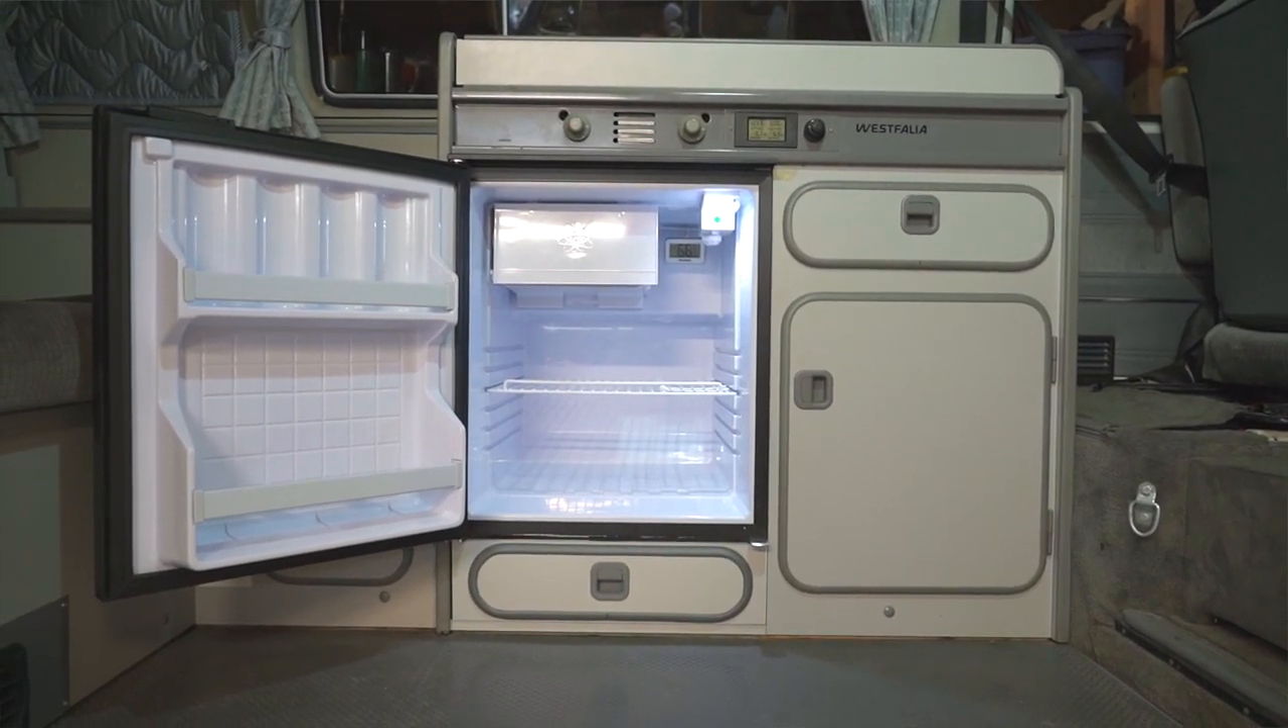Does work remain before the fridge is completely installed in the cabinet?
No.